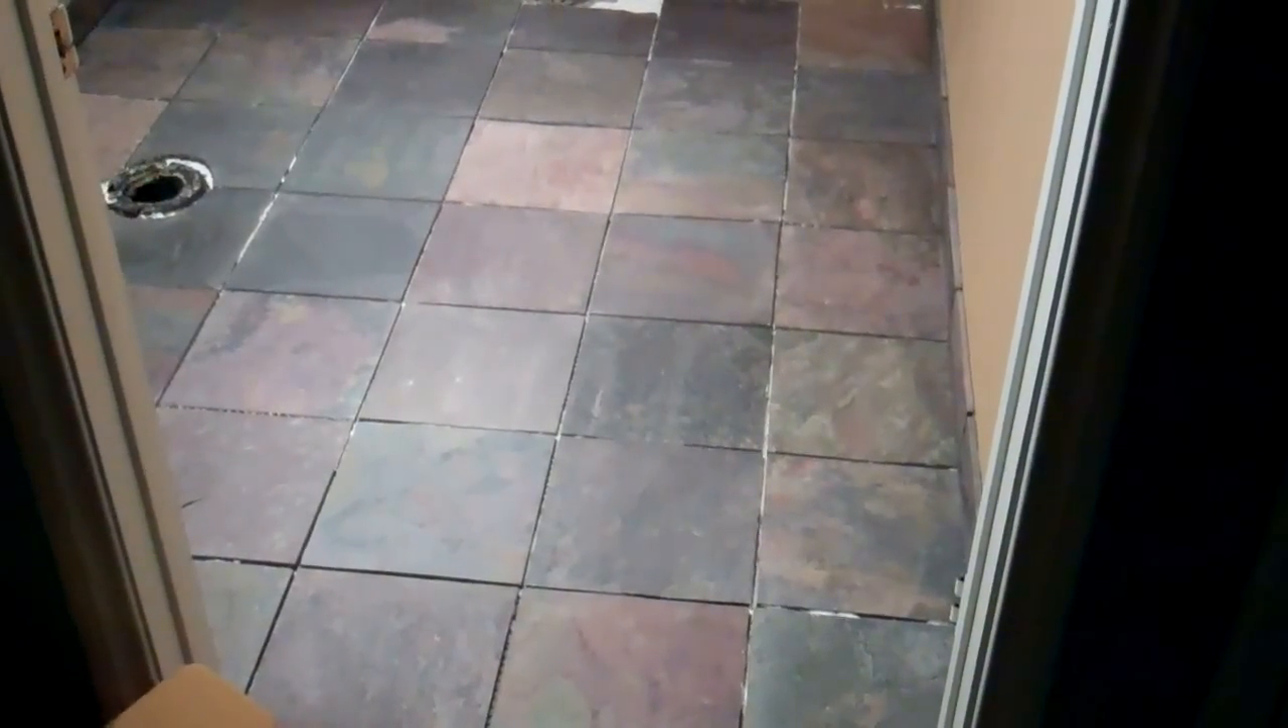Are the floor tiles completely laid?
Yes.